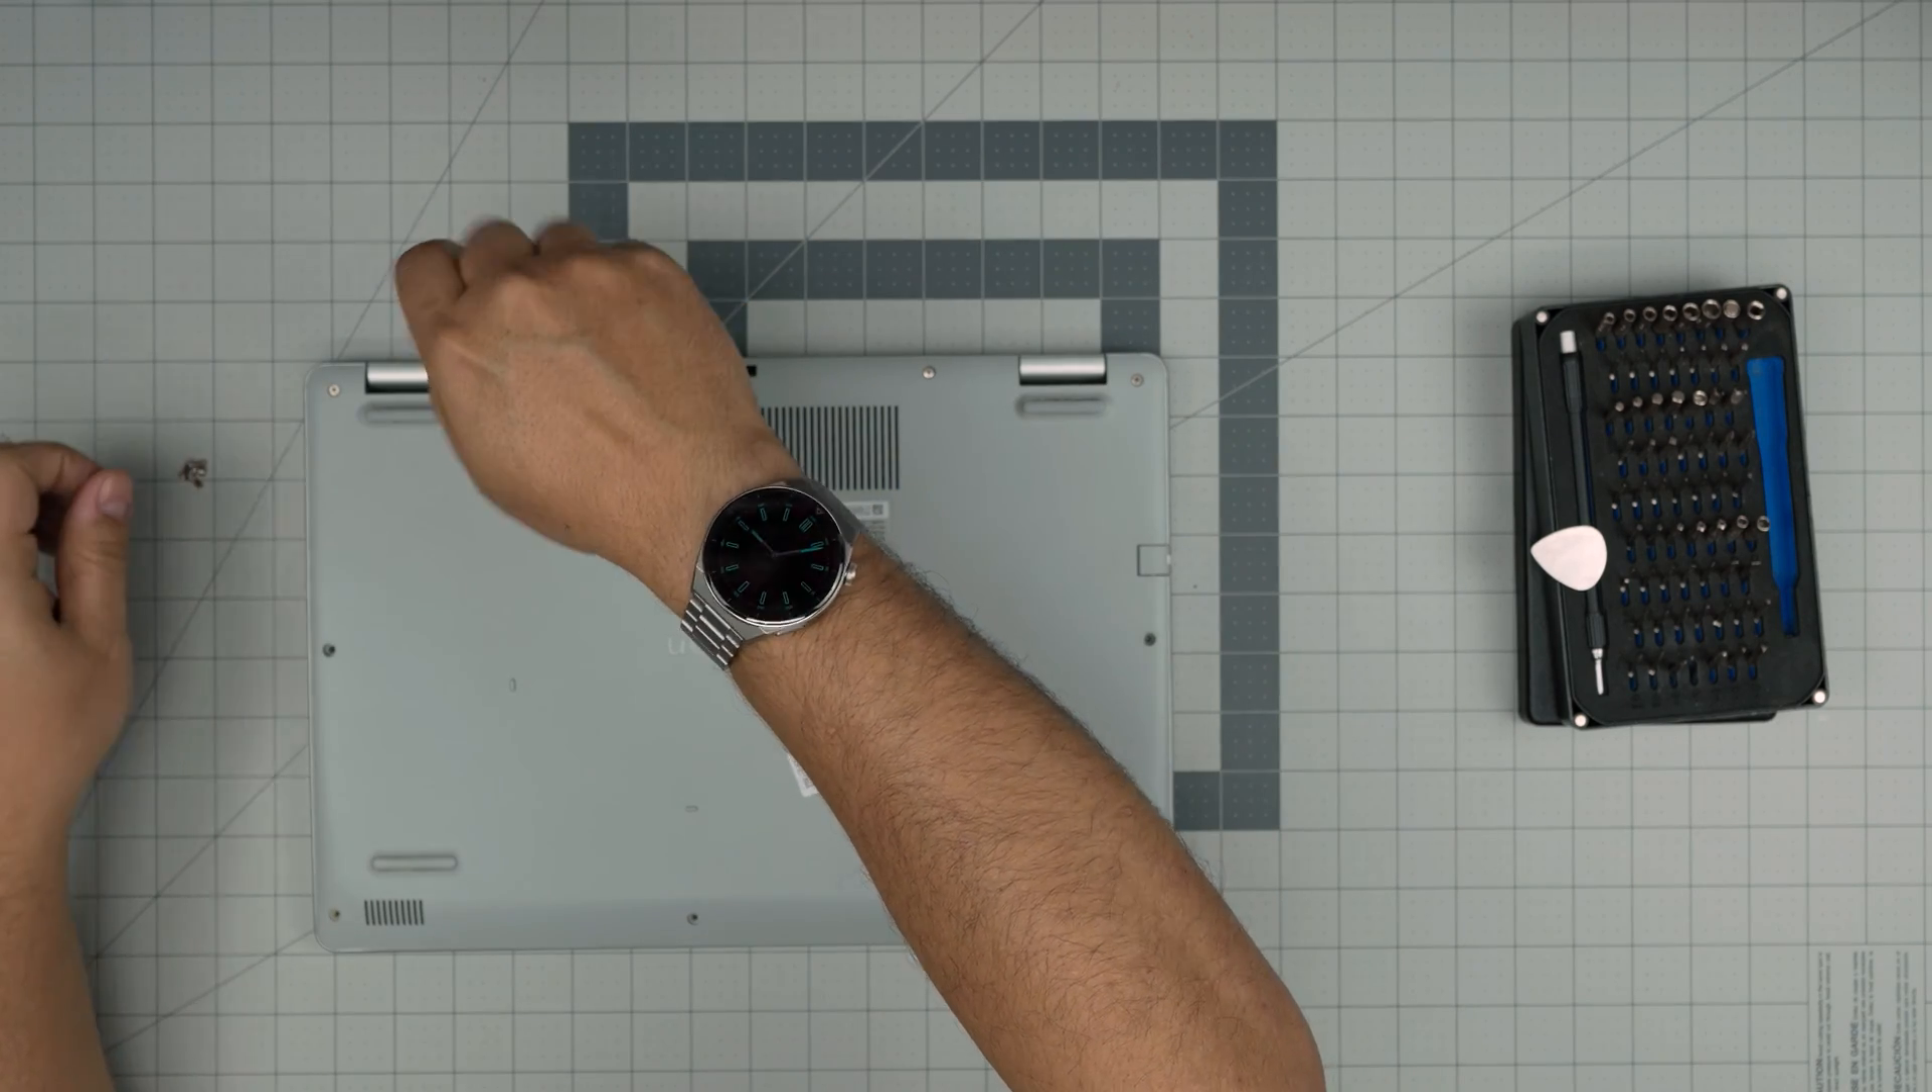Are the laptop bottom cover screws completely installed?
No.